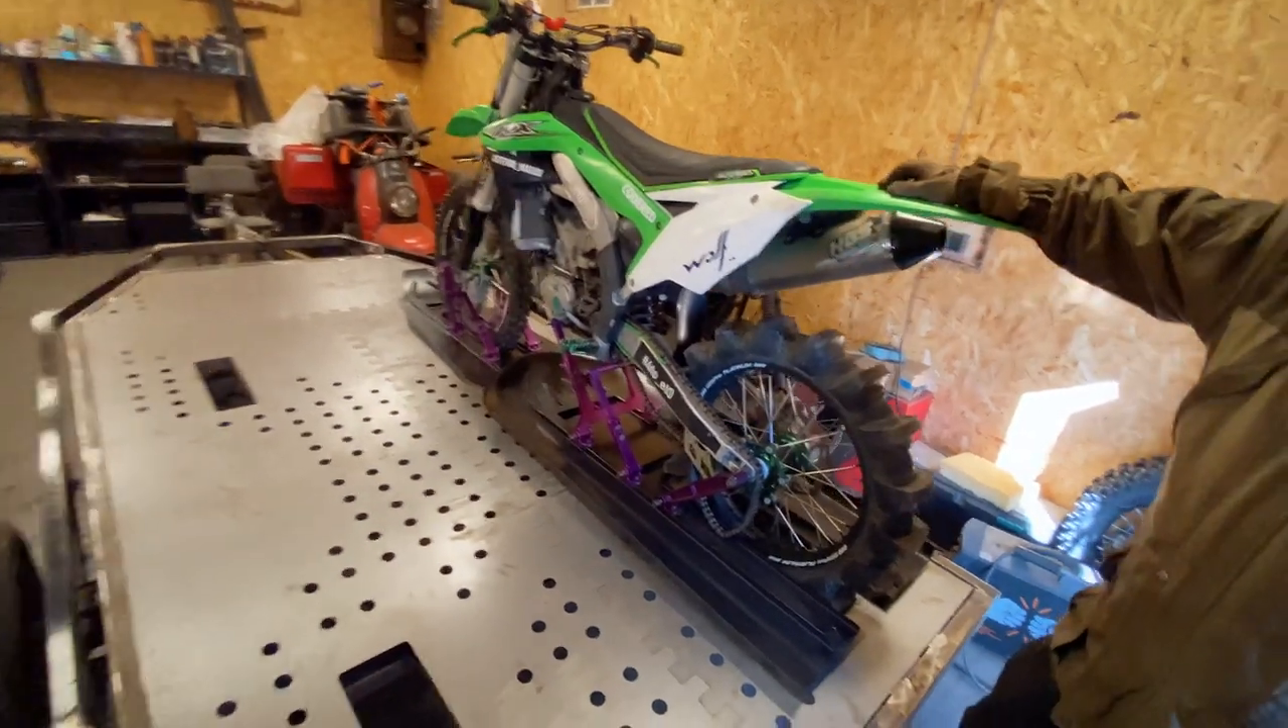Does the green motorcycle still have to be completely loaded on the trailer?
No.